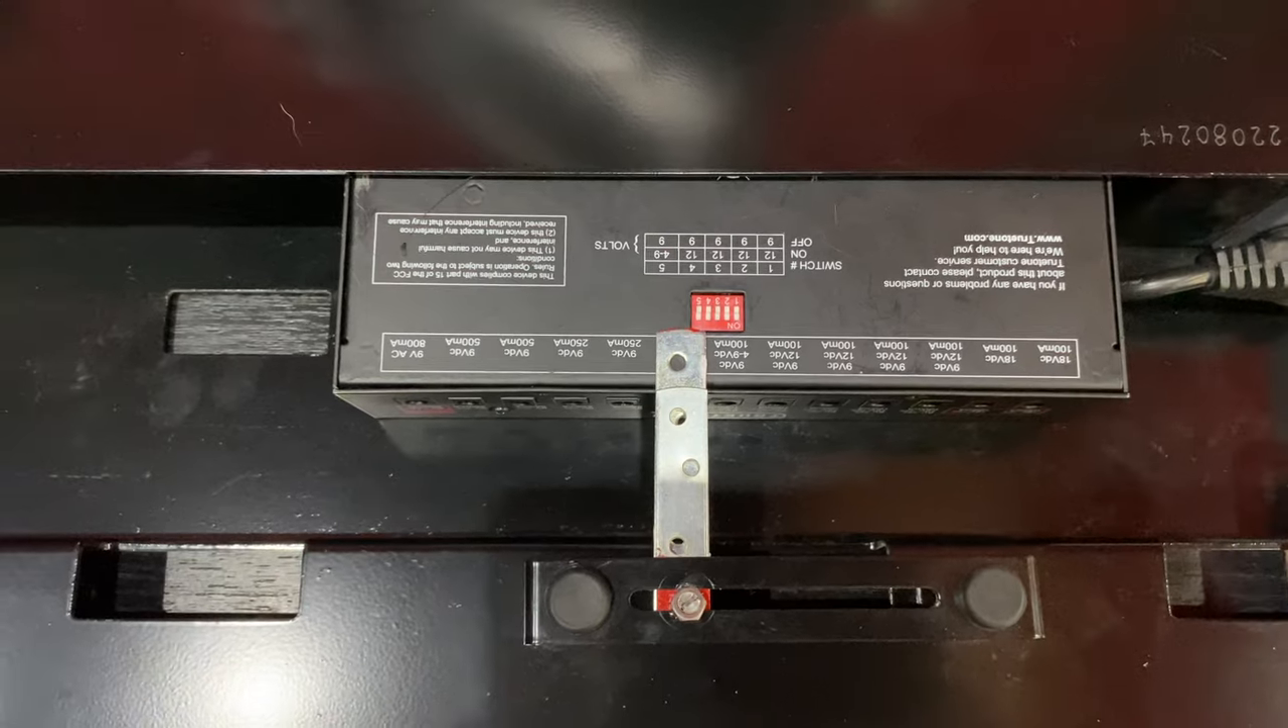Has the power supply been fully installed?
Yes.